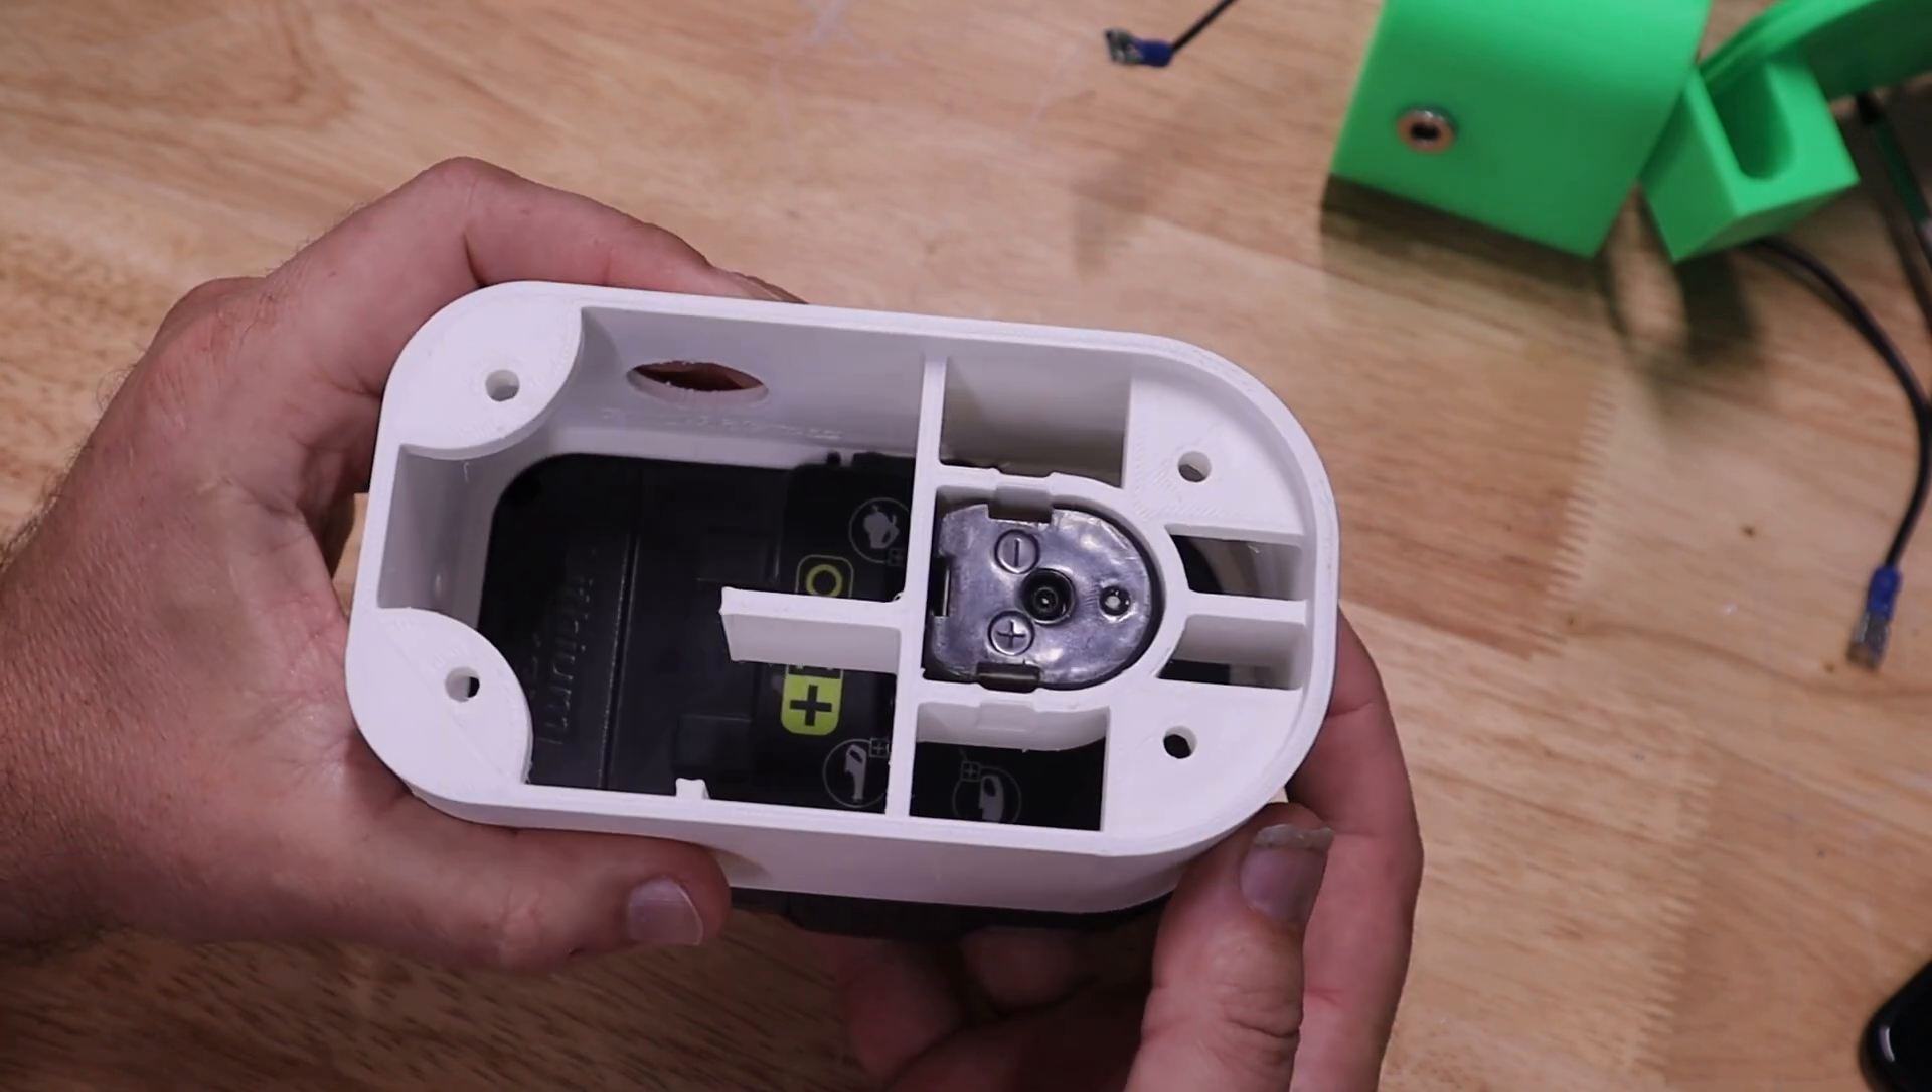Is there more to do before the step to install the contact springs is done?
Yes.